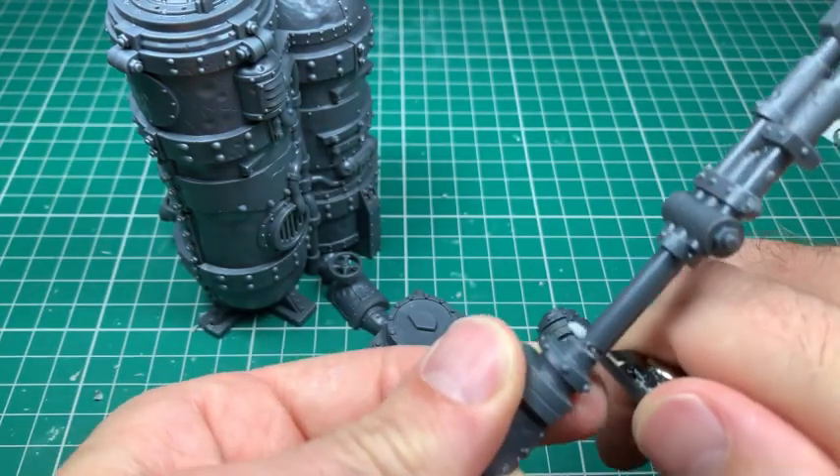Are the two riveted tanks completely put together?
Yes.